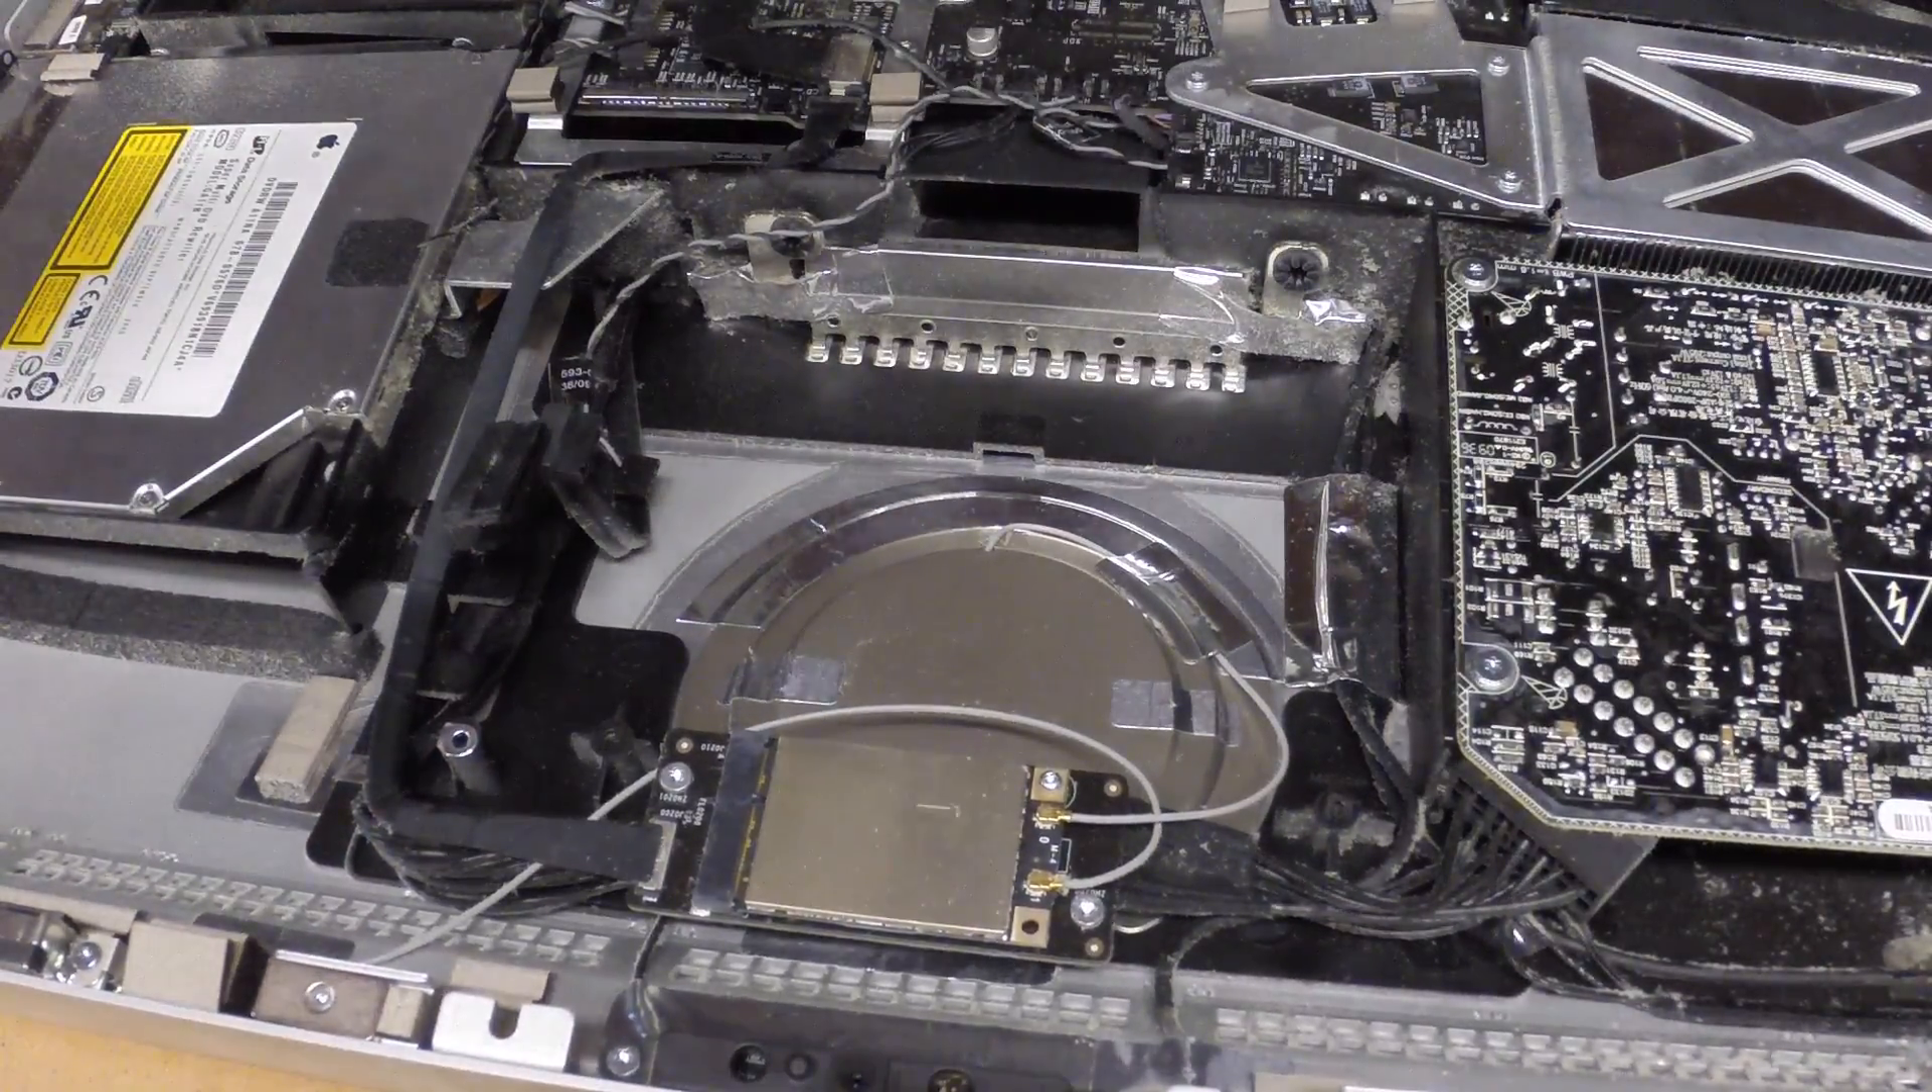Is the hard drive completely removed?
Yes.